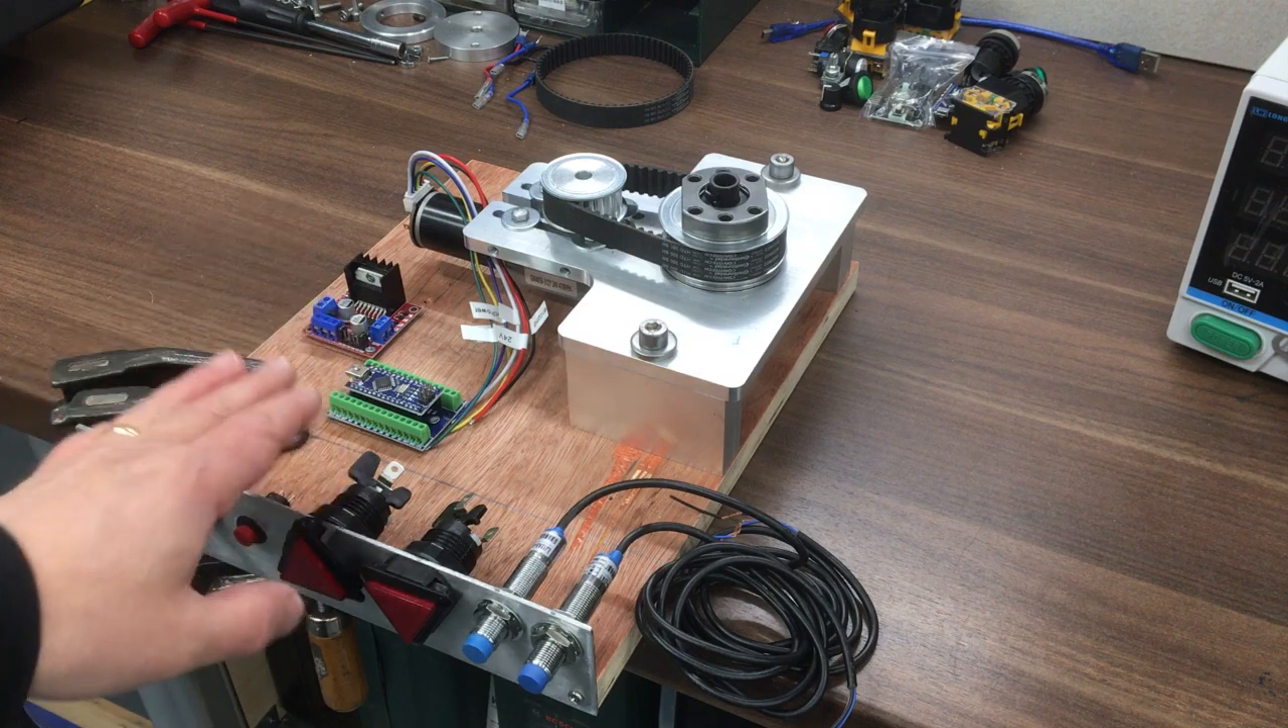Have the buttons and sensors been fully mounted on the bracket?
Yes.